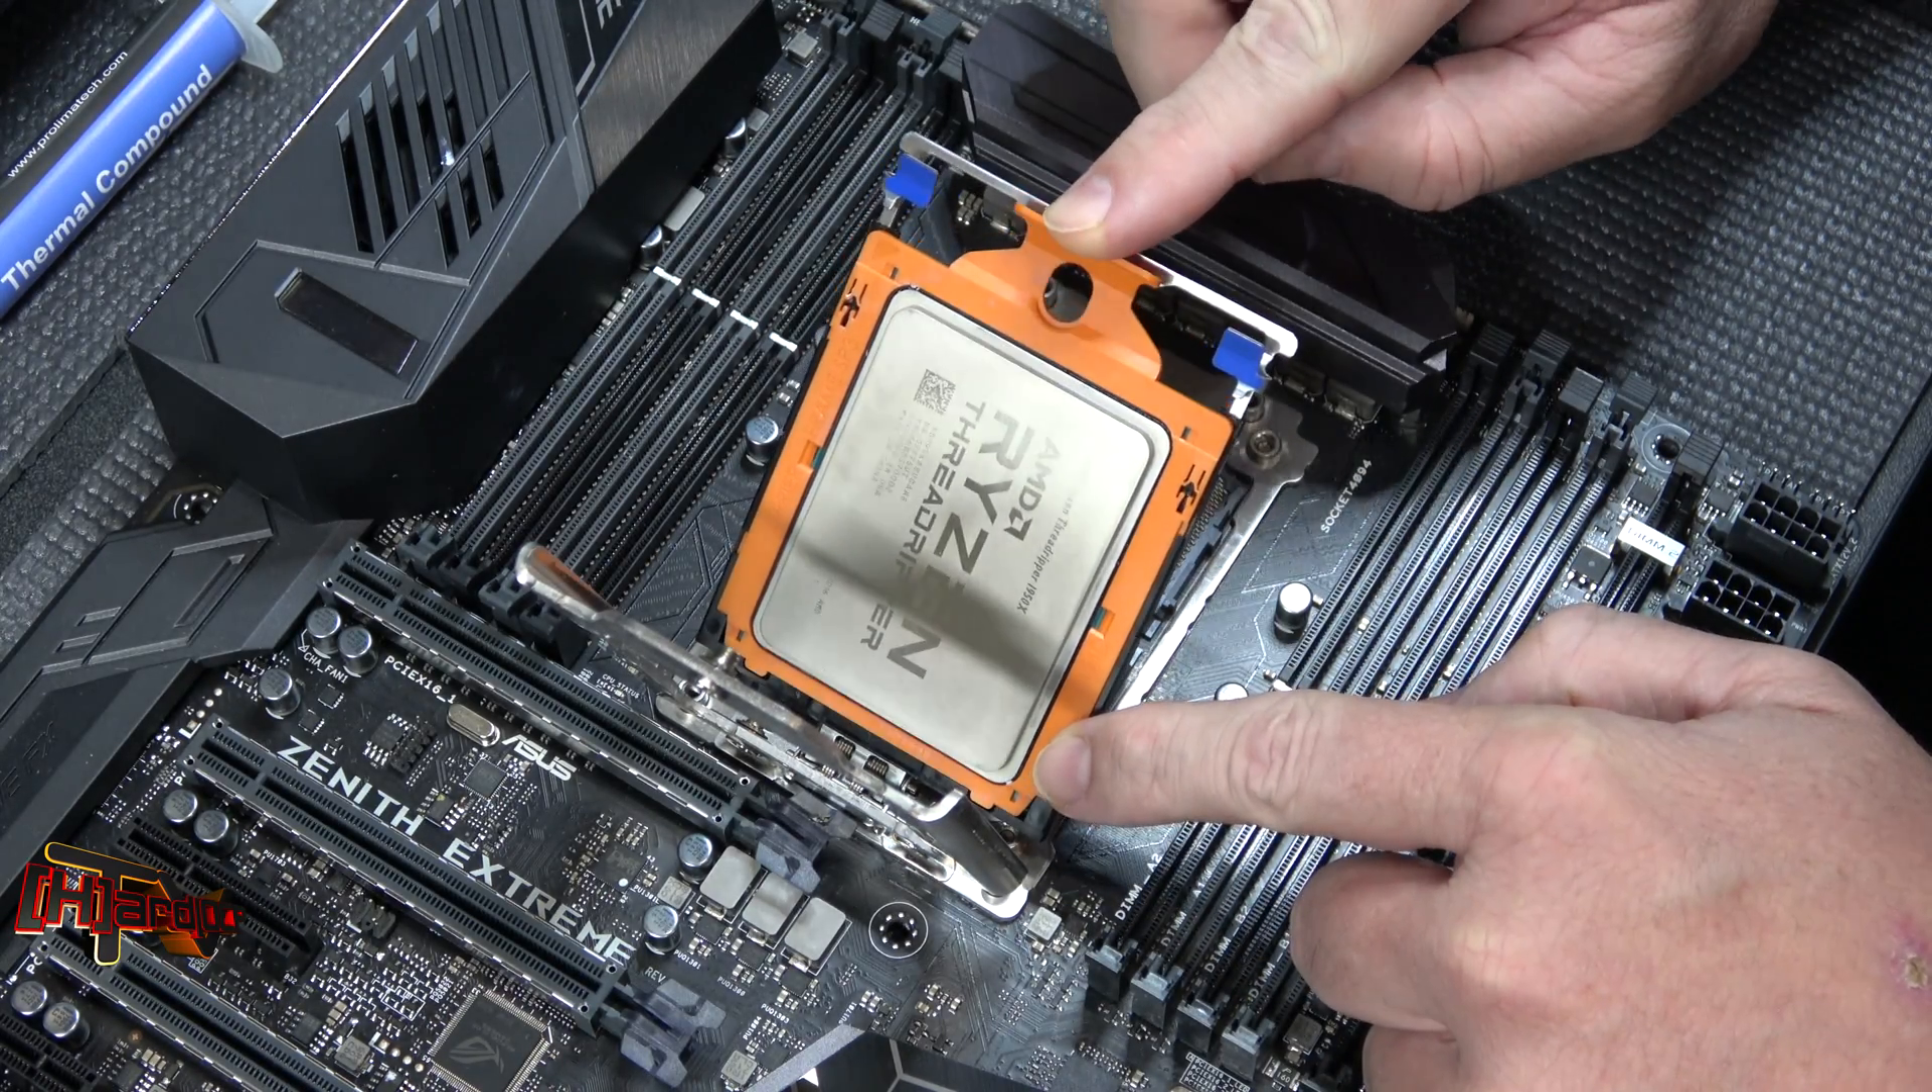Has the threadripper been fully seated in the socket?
No.